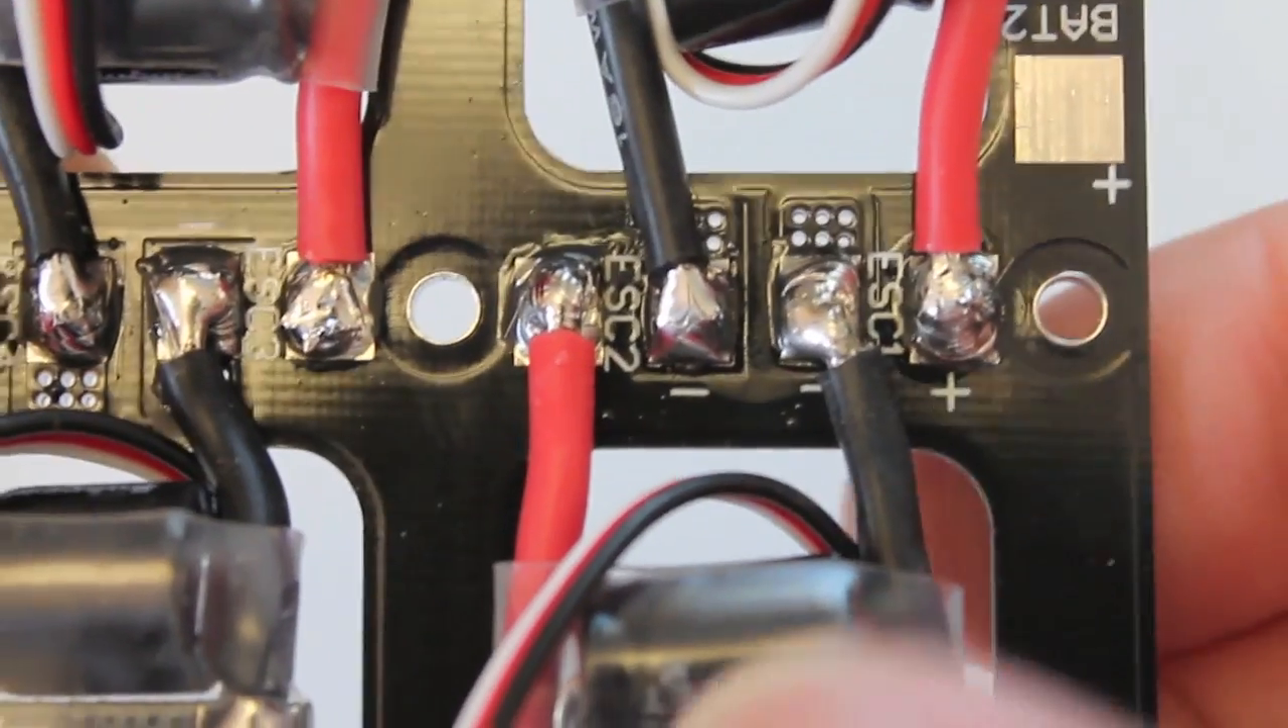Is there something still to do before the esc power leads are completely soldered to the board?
No.